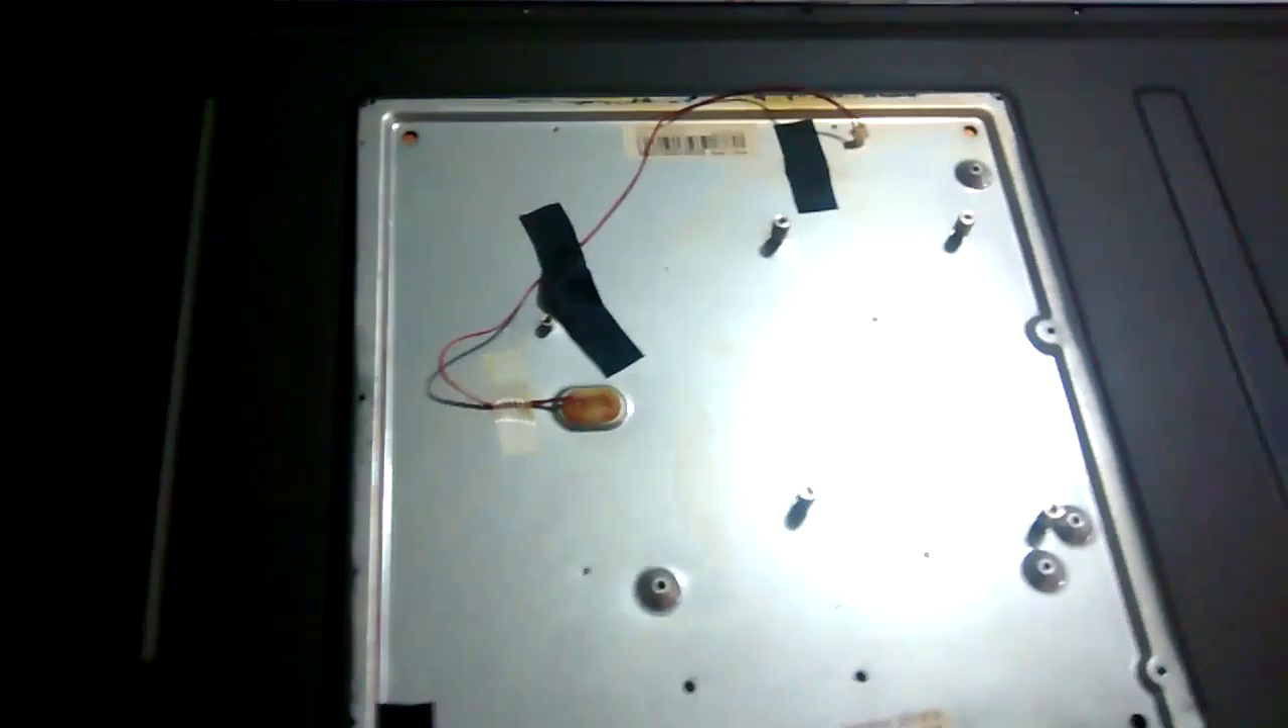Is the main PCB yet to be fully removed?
No.